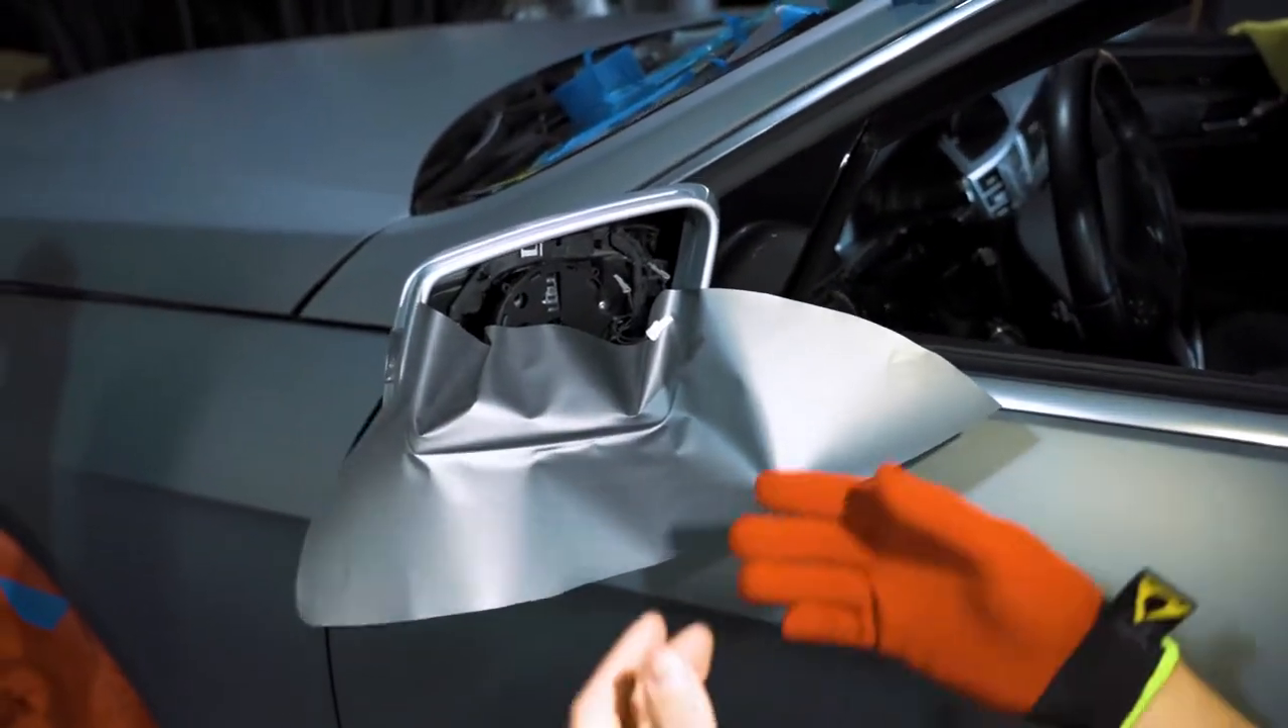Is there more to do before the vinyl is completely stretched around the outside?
Yes.